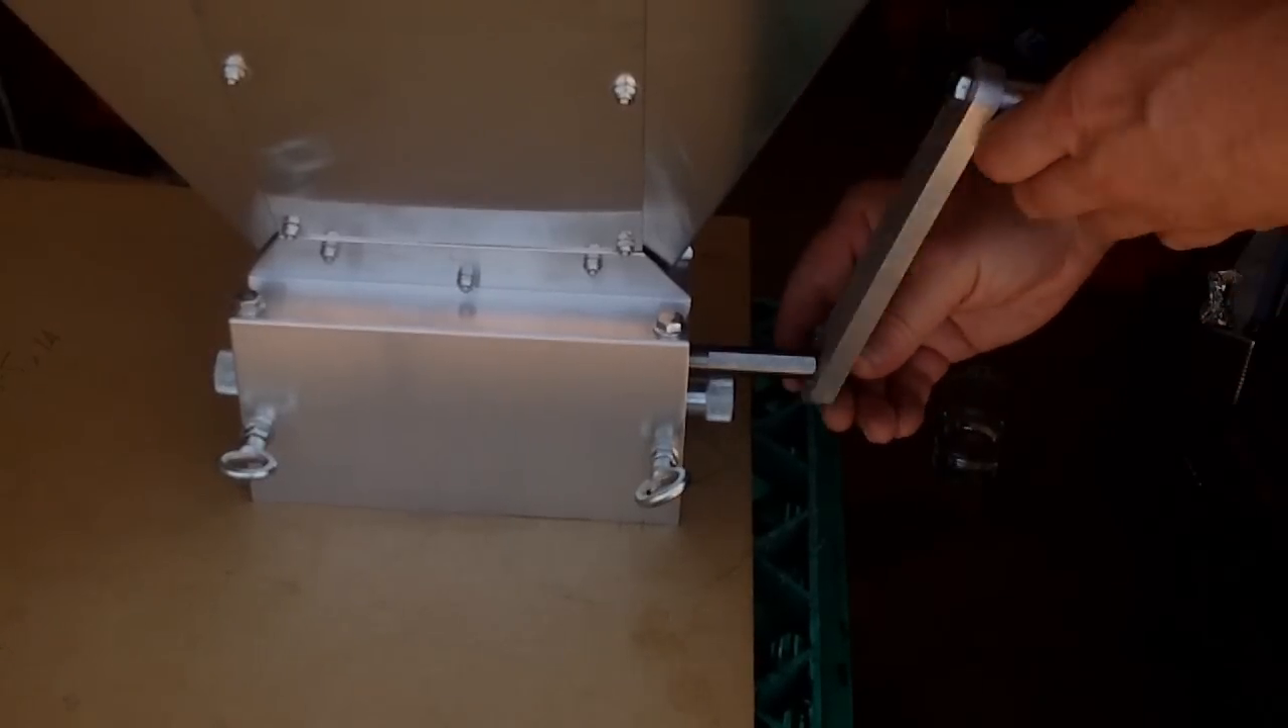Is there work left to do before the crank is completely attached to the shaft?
Yes.